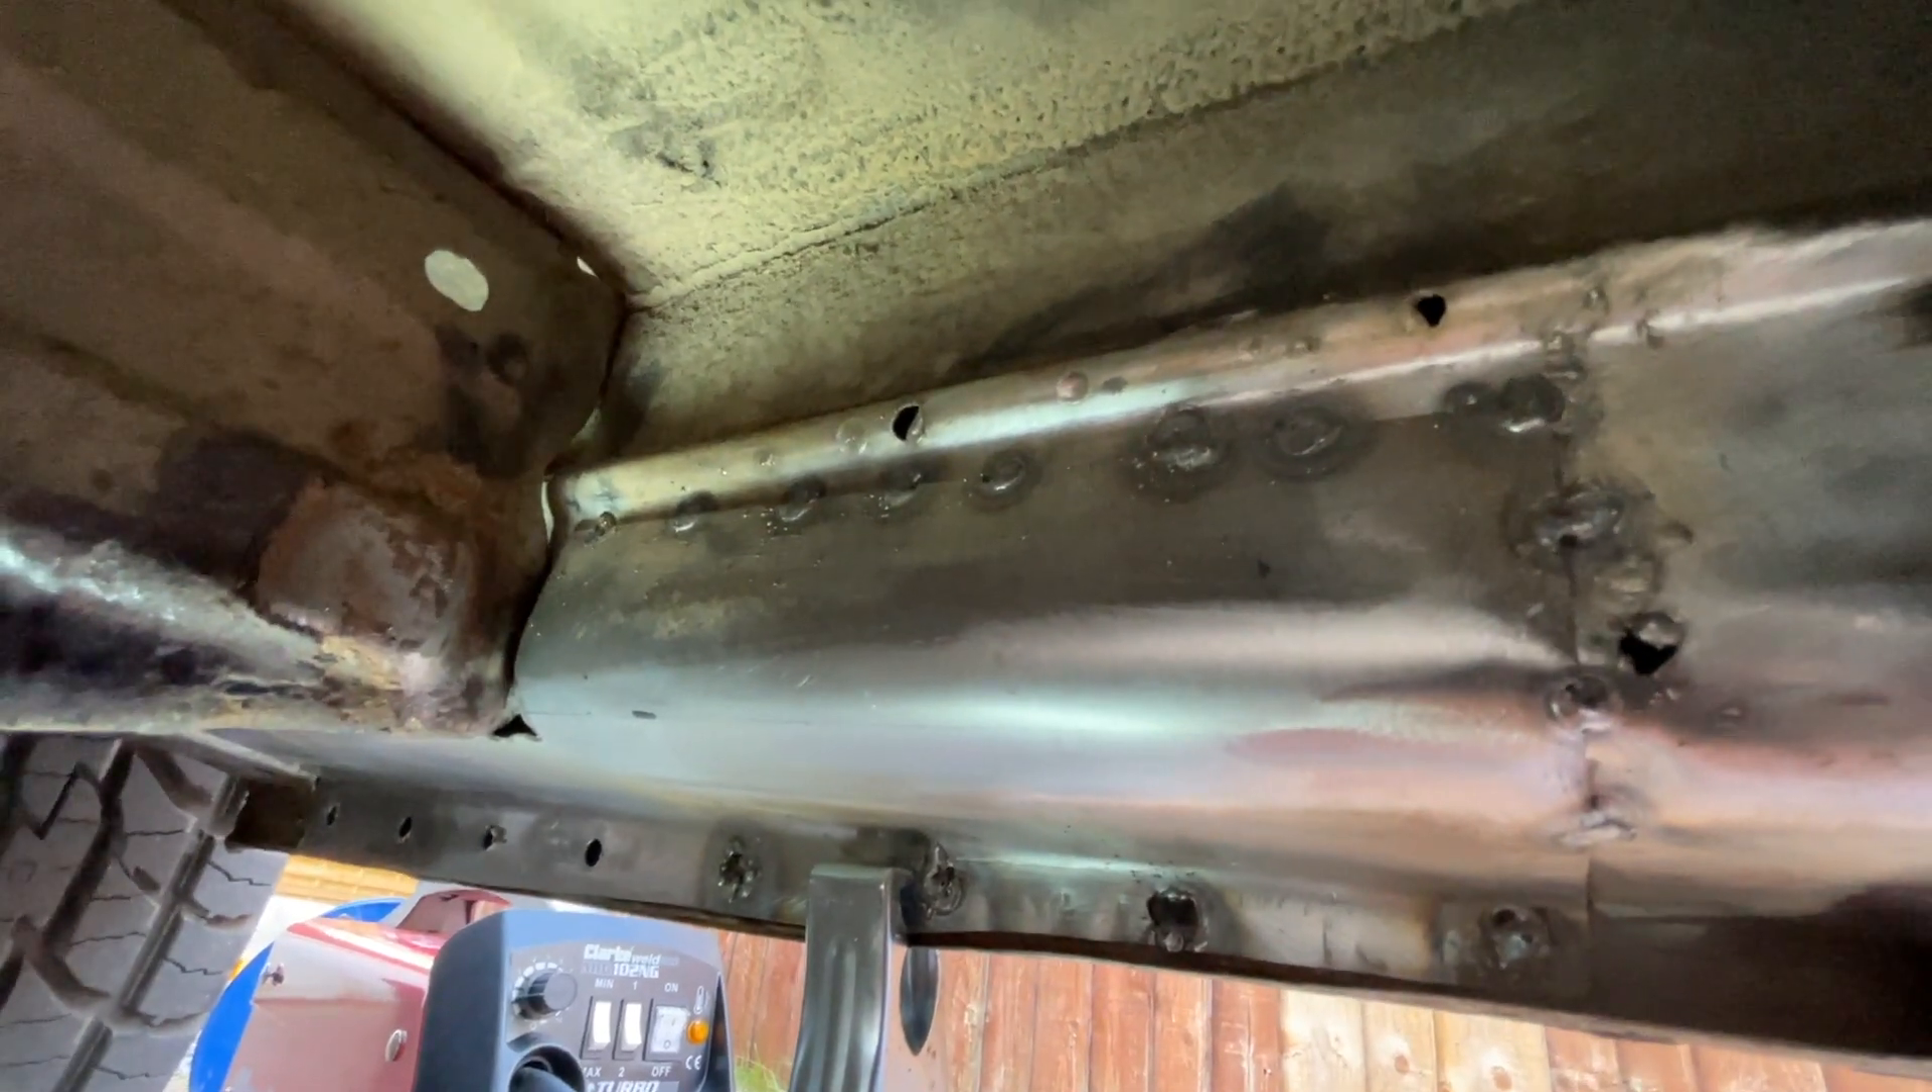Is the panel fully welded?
No.